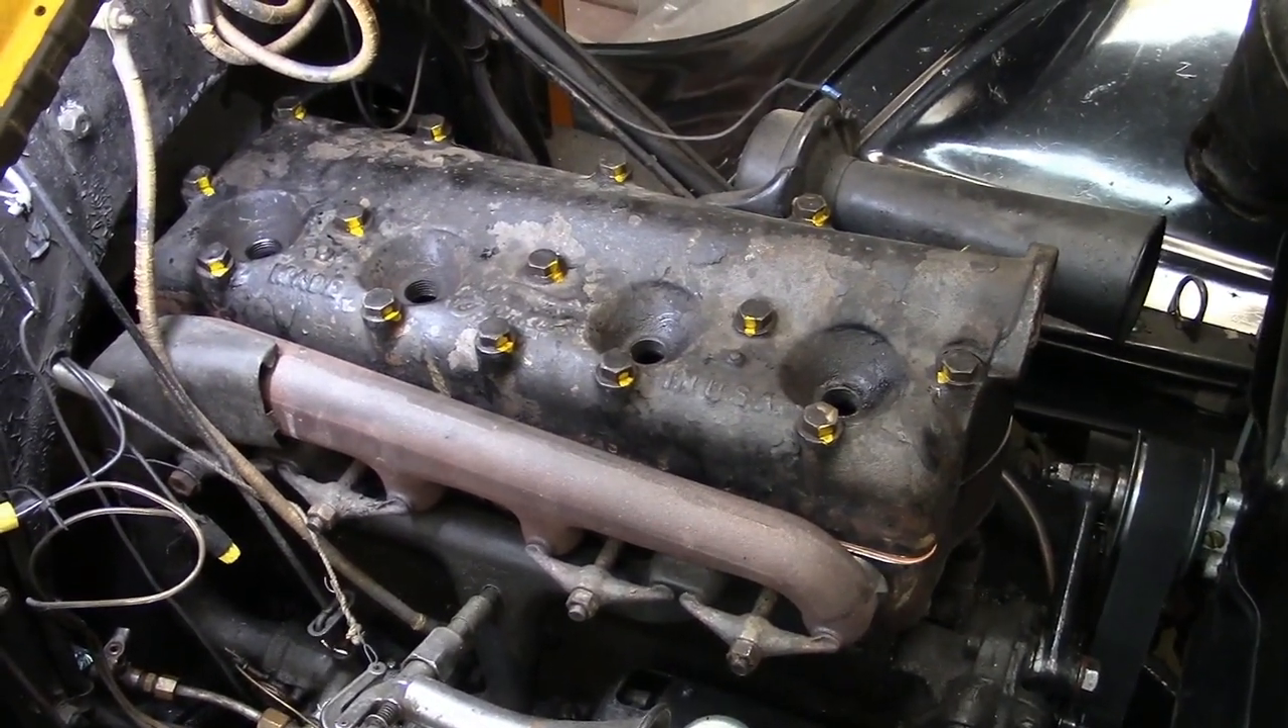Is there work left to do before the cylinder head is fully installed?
No.